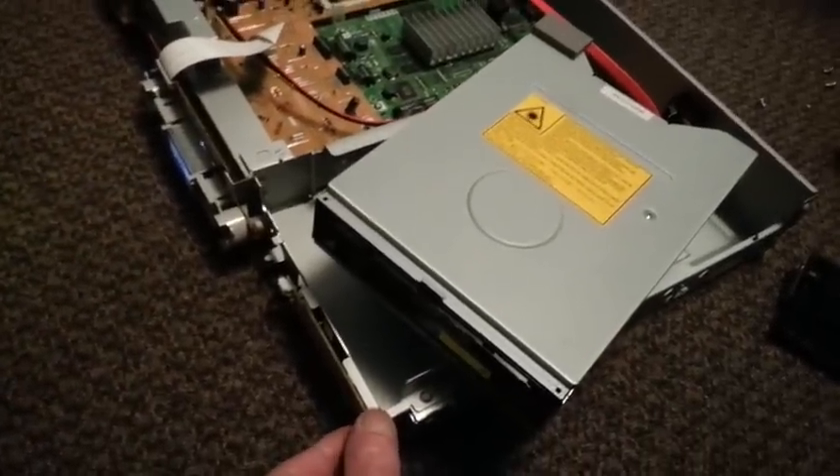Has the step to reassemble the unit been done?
No.